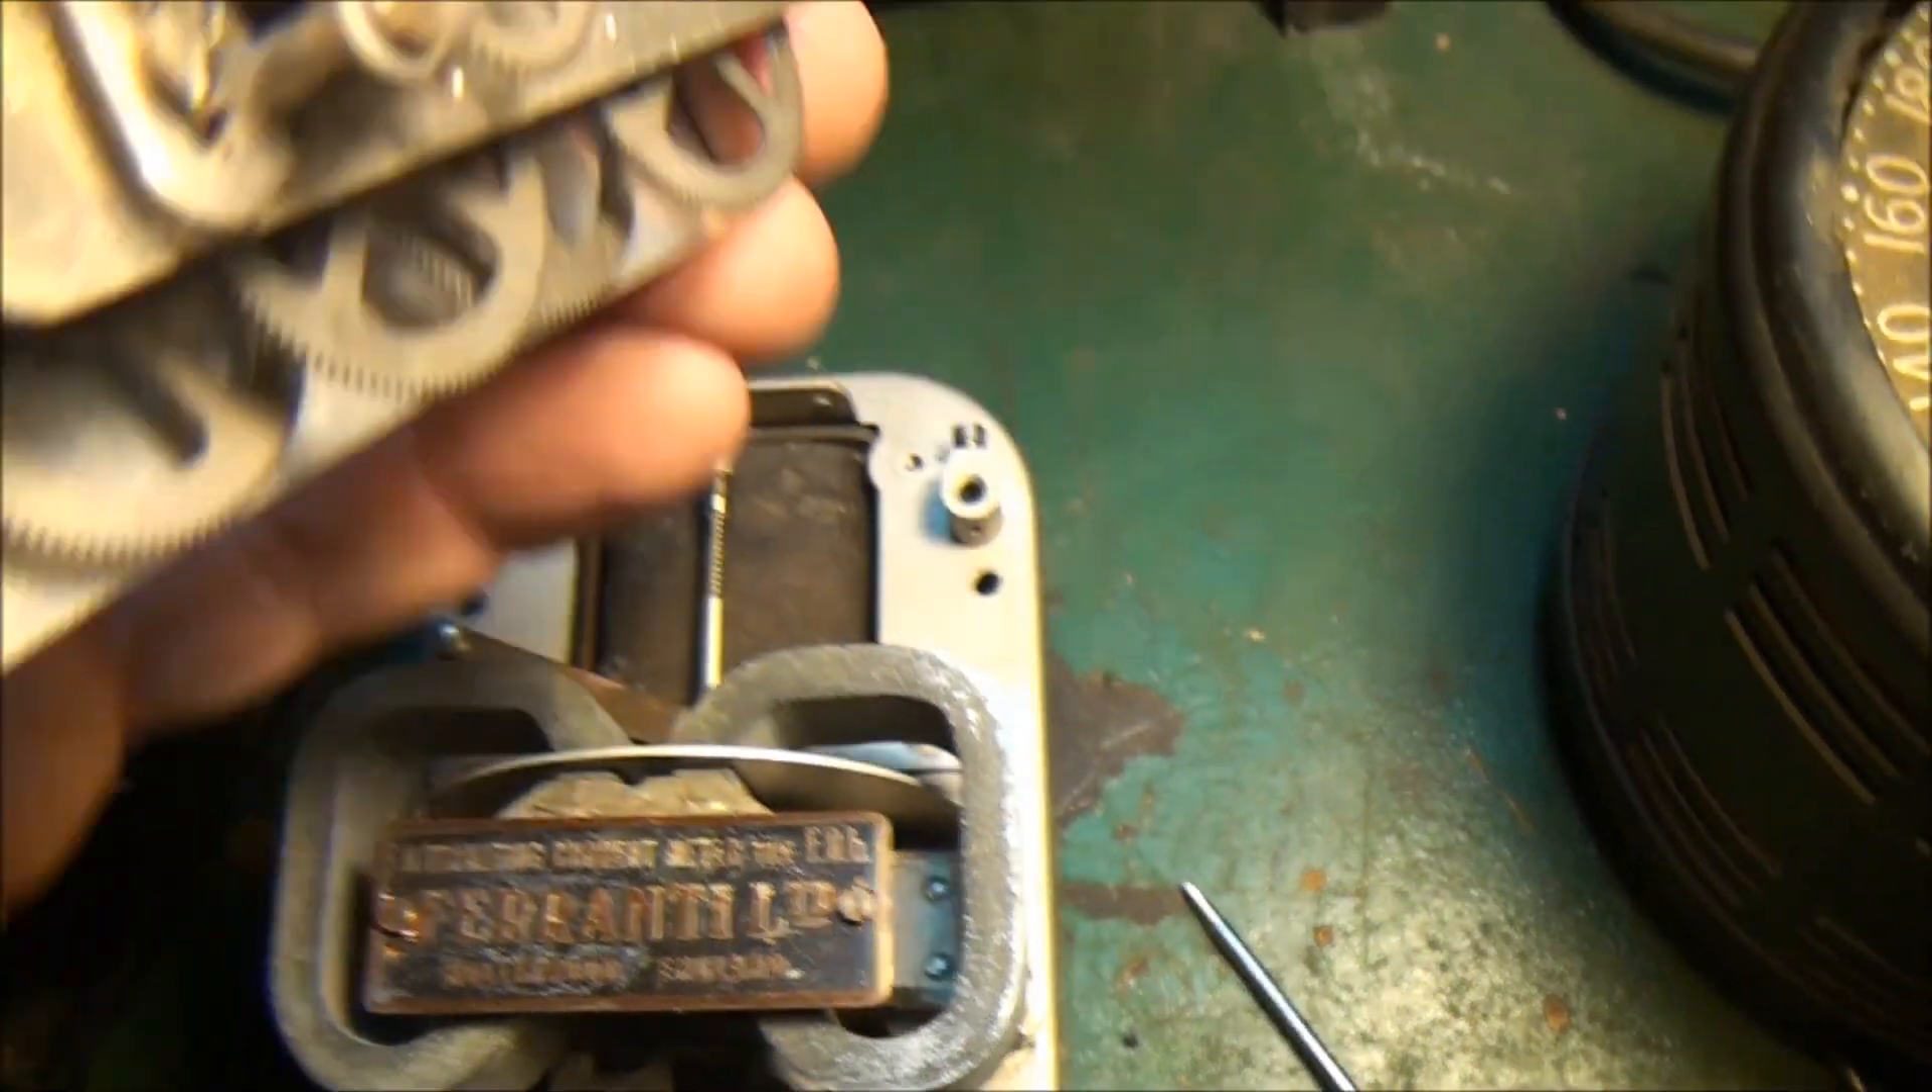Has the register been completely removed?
Yes.